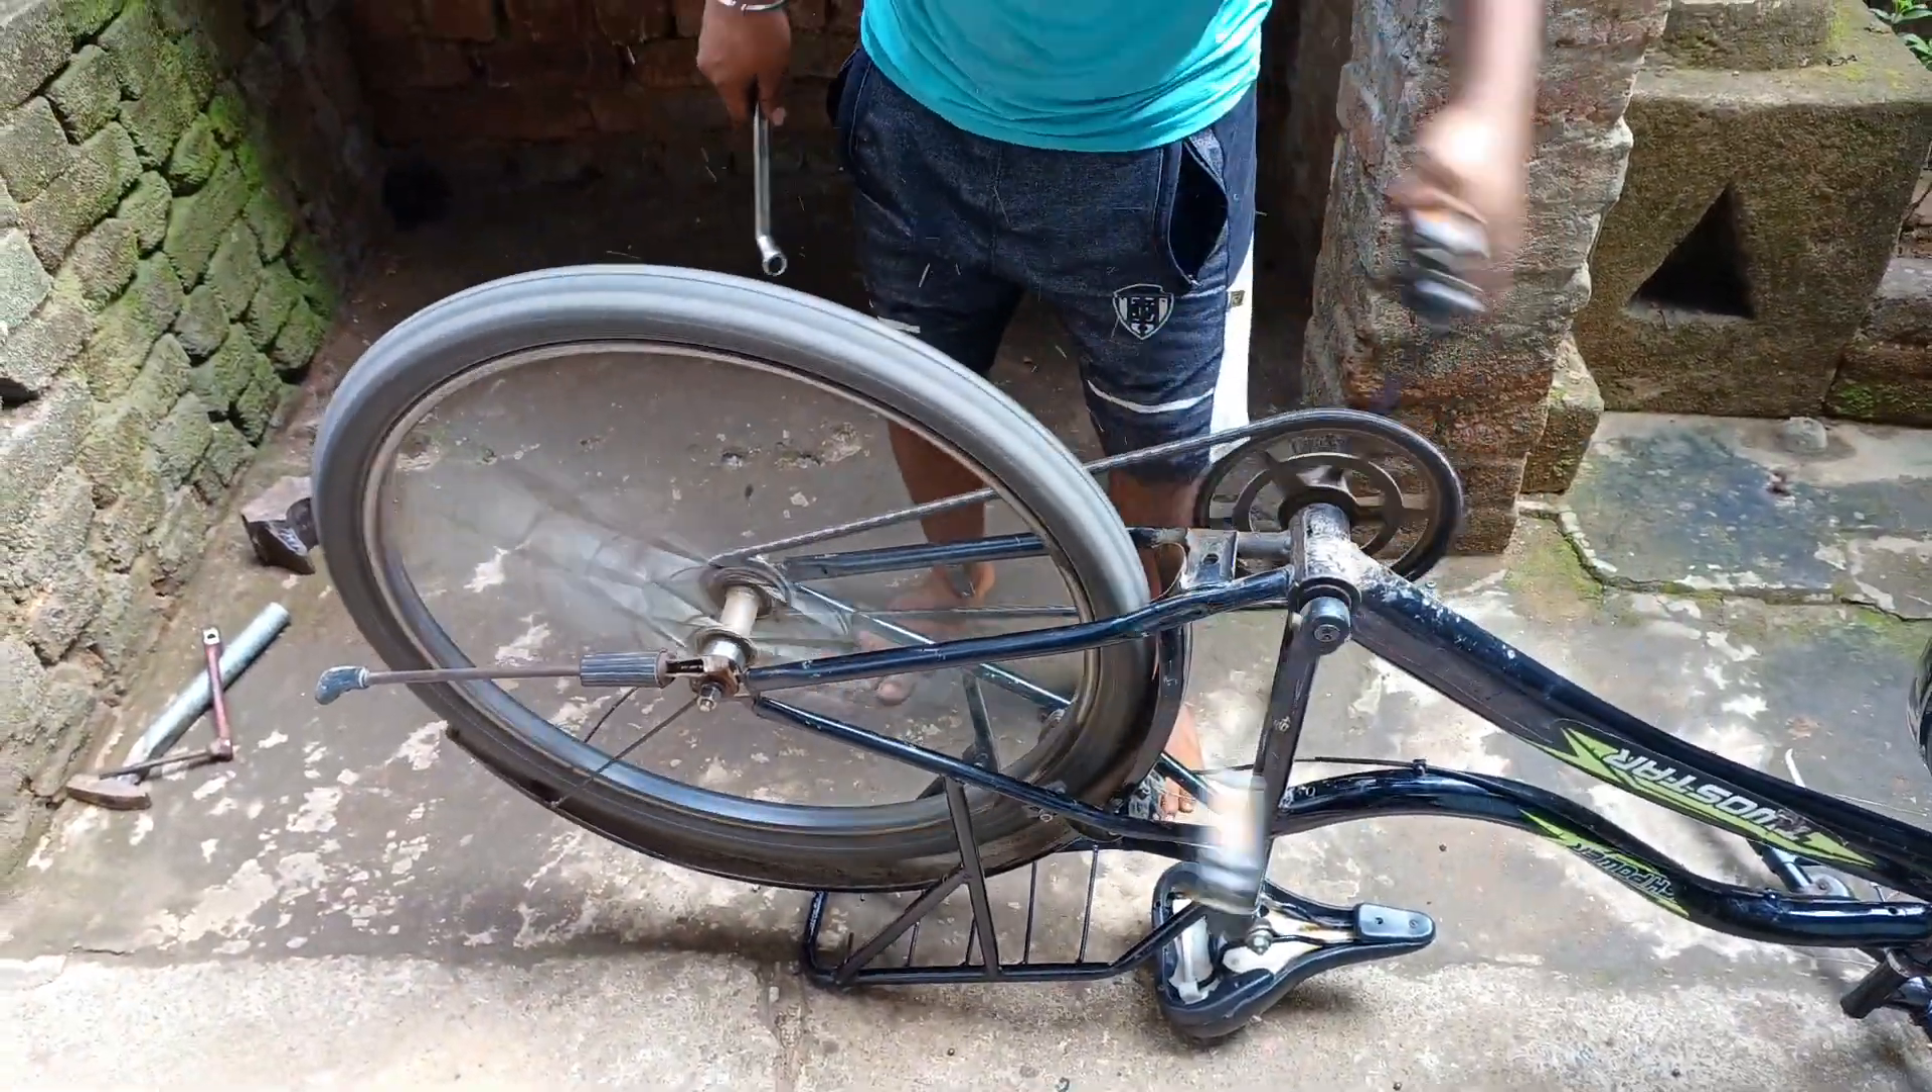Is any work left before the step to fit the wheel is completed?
No.